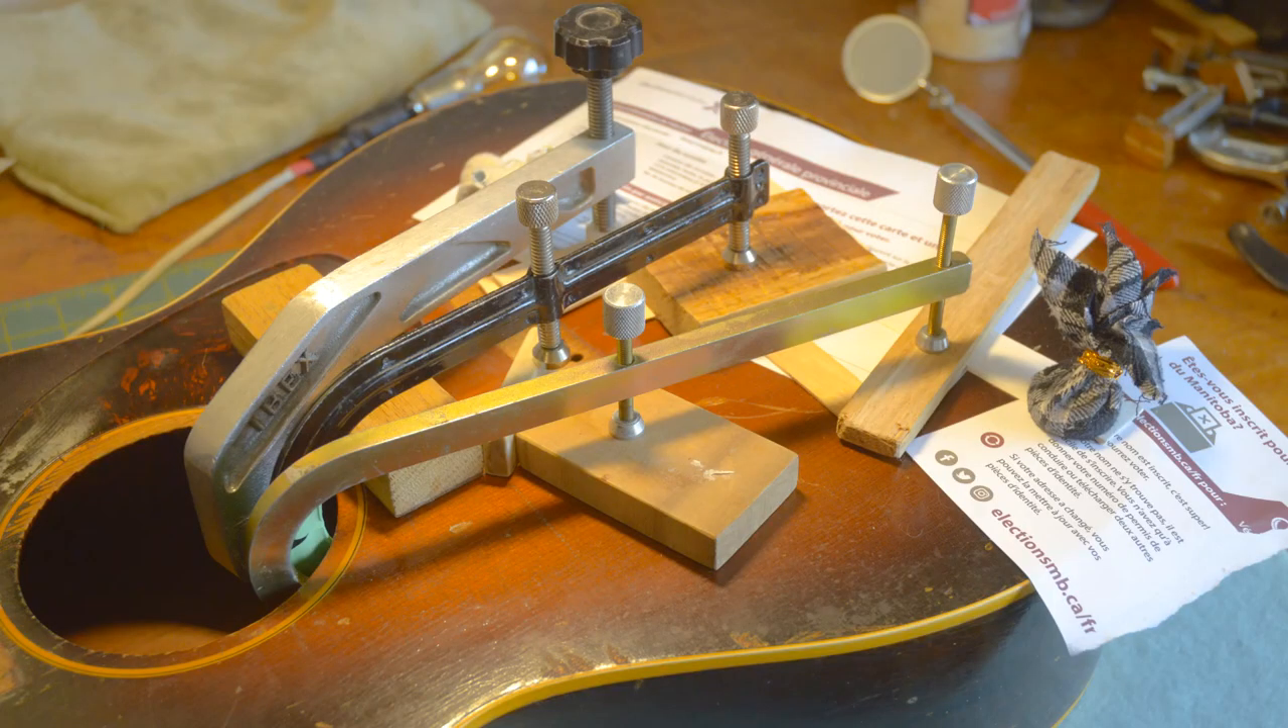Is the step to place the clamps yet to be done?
No.